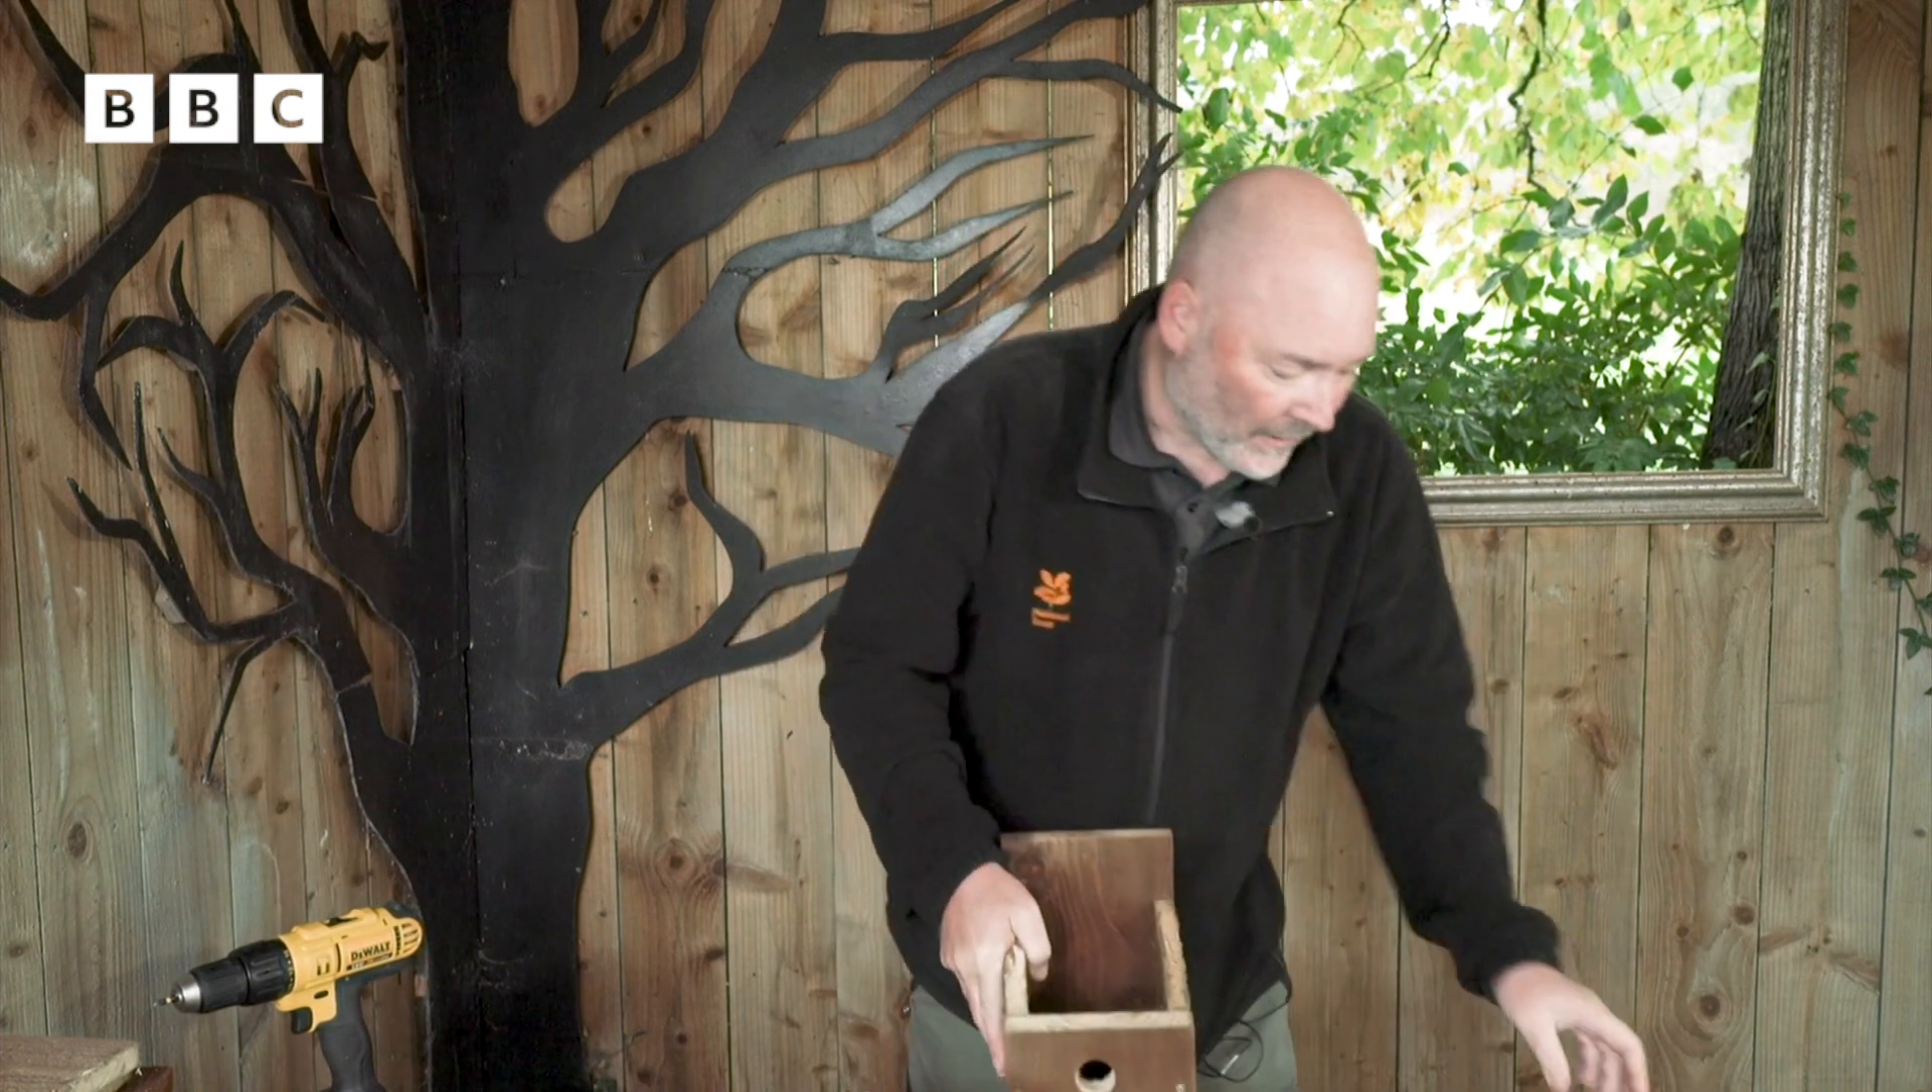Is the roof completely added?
No.